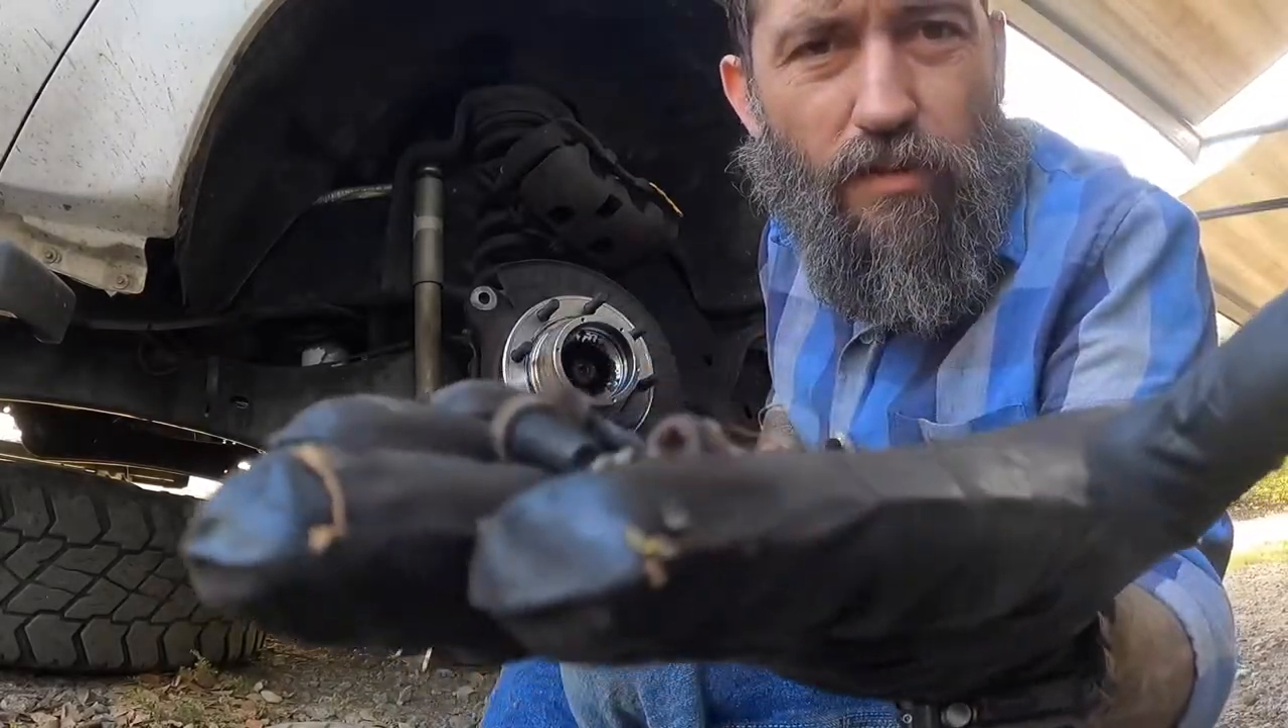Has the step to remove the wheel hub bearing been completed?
No.